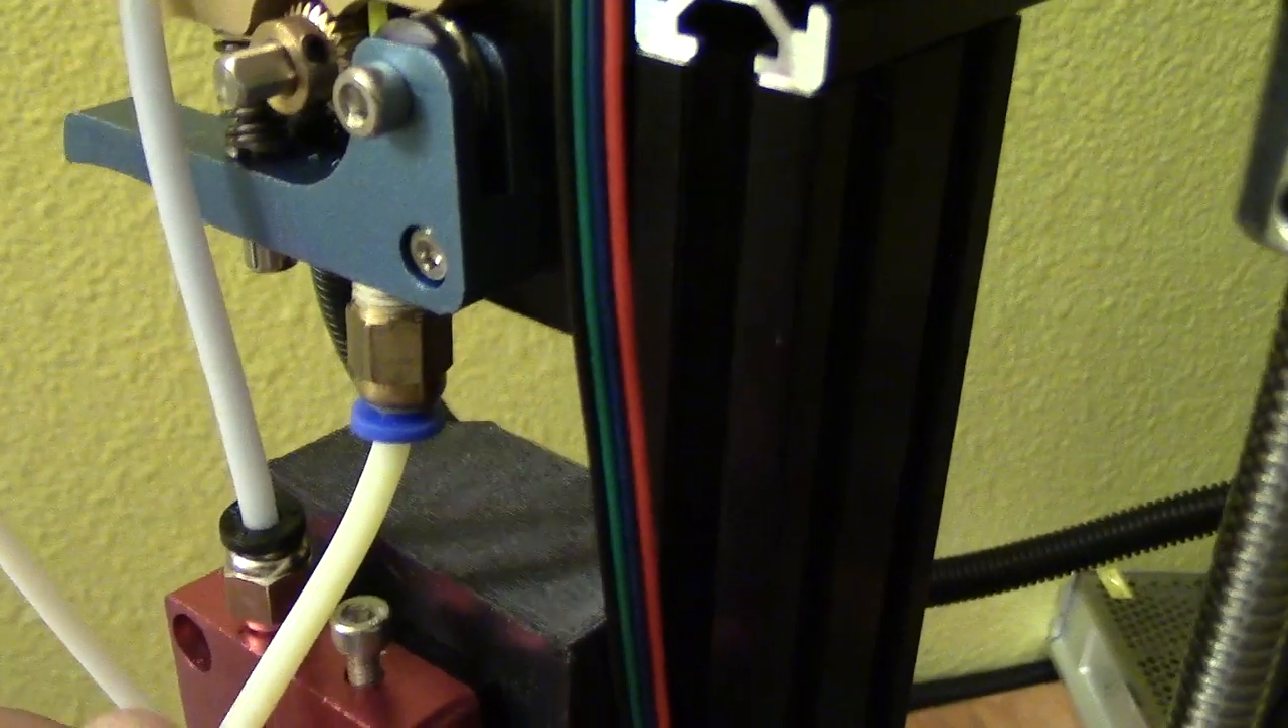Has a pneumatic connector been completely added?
Yes.